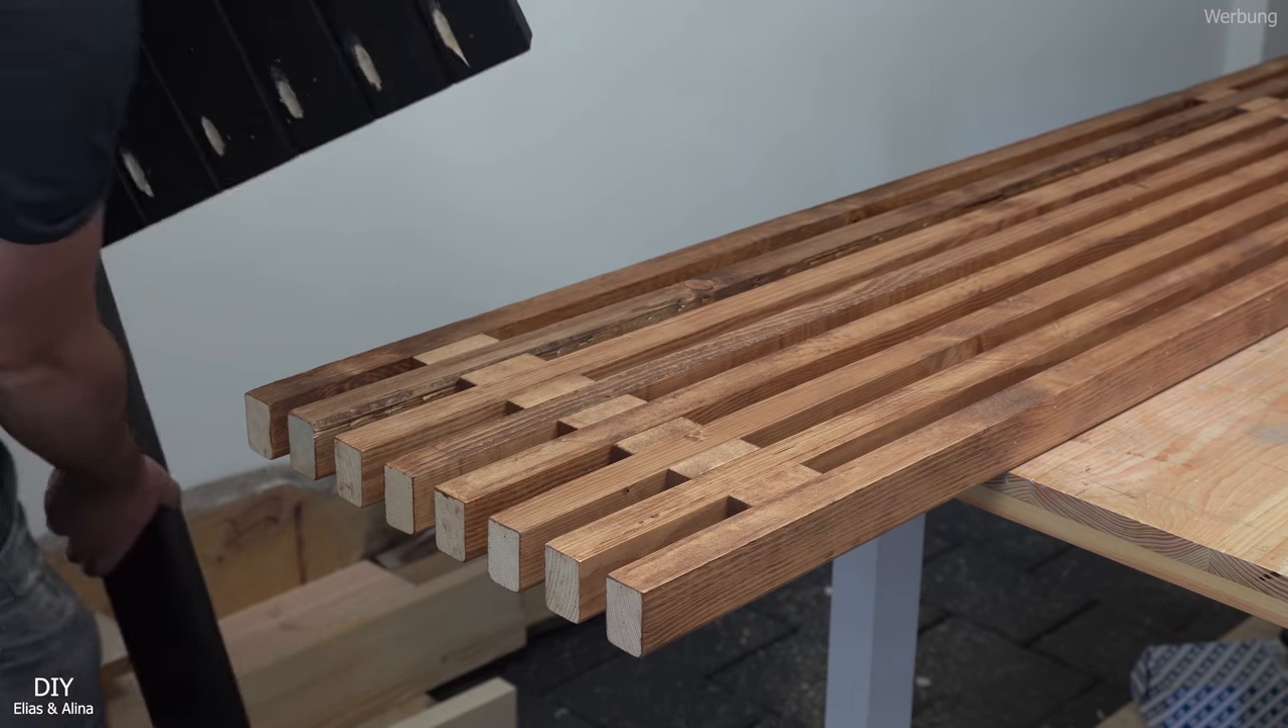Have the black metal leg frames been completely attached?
No.